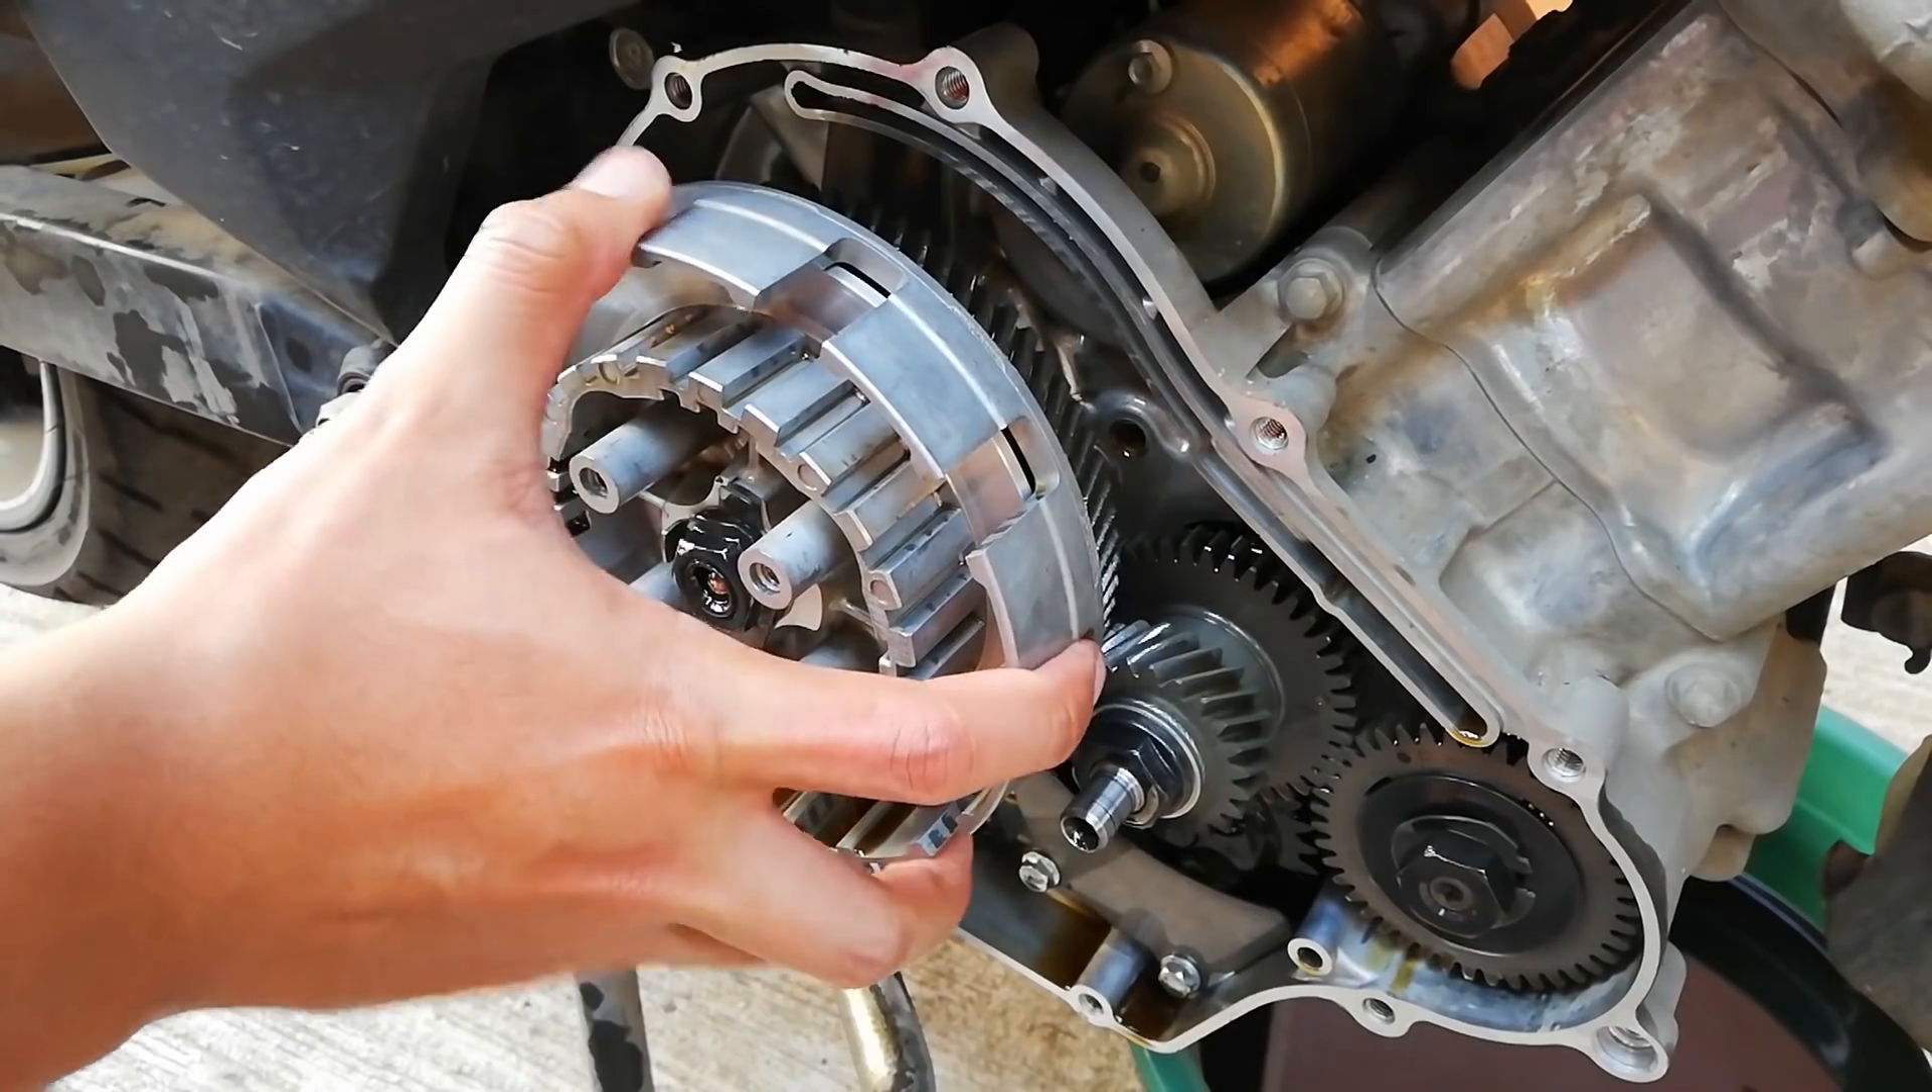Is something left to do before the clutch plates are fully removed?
No.